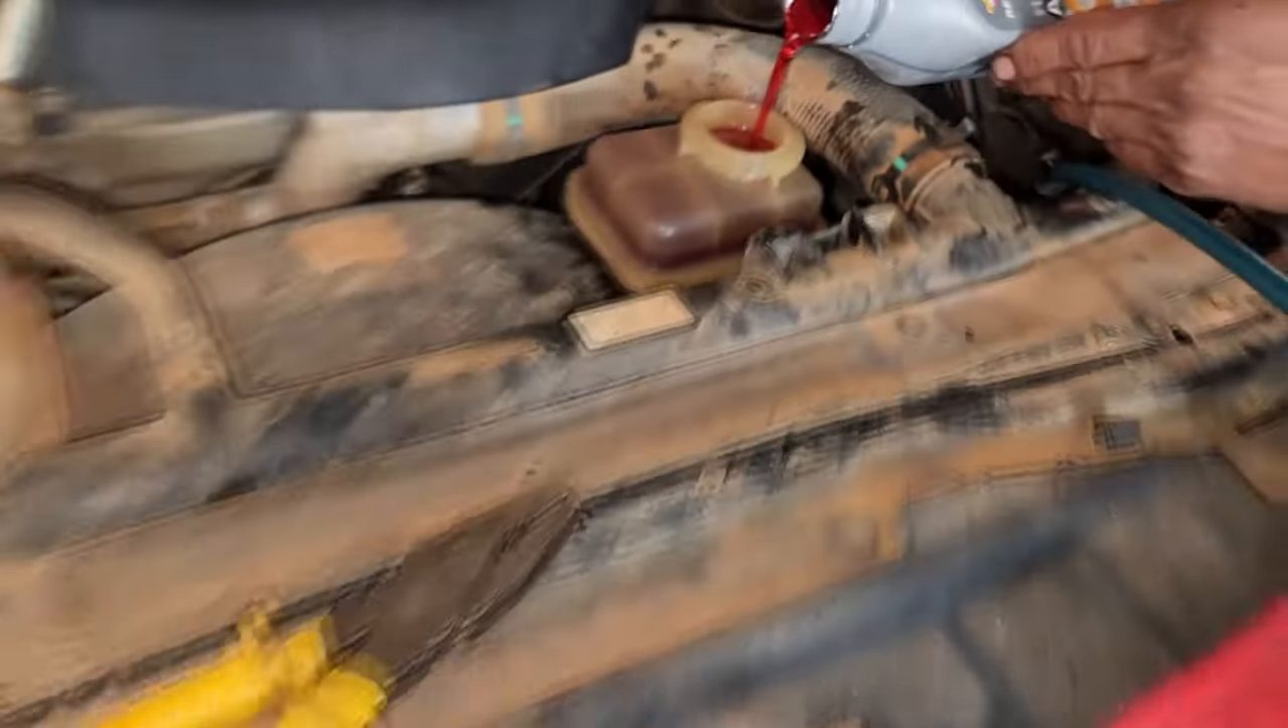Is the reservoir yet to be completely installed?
No.